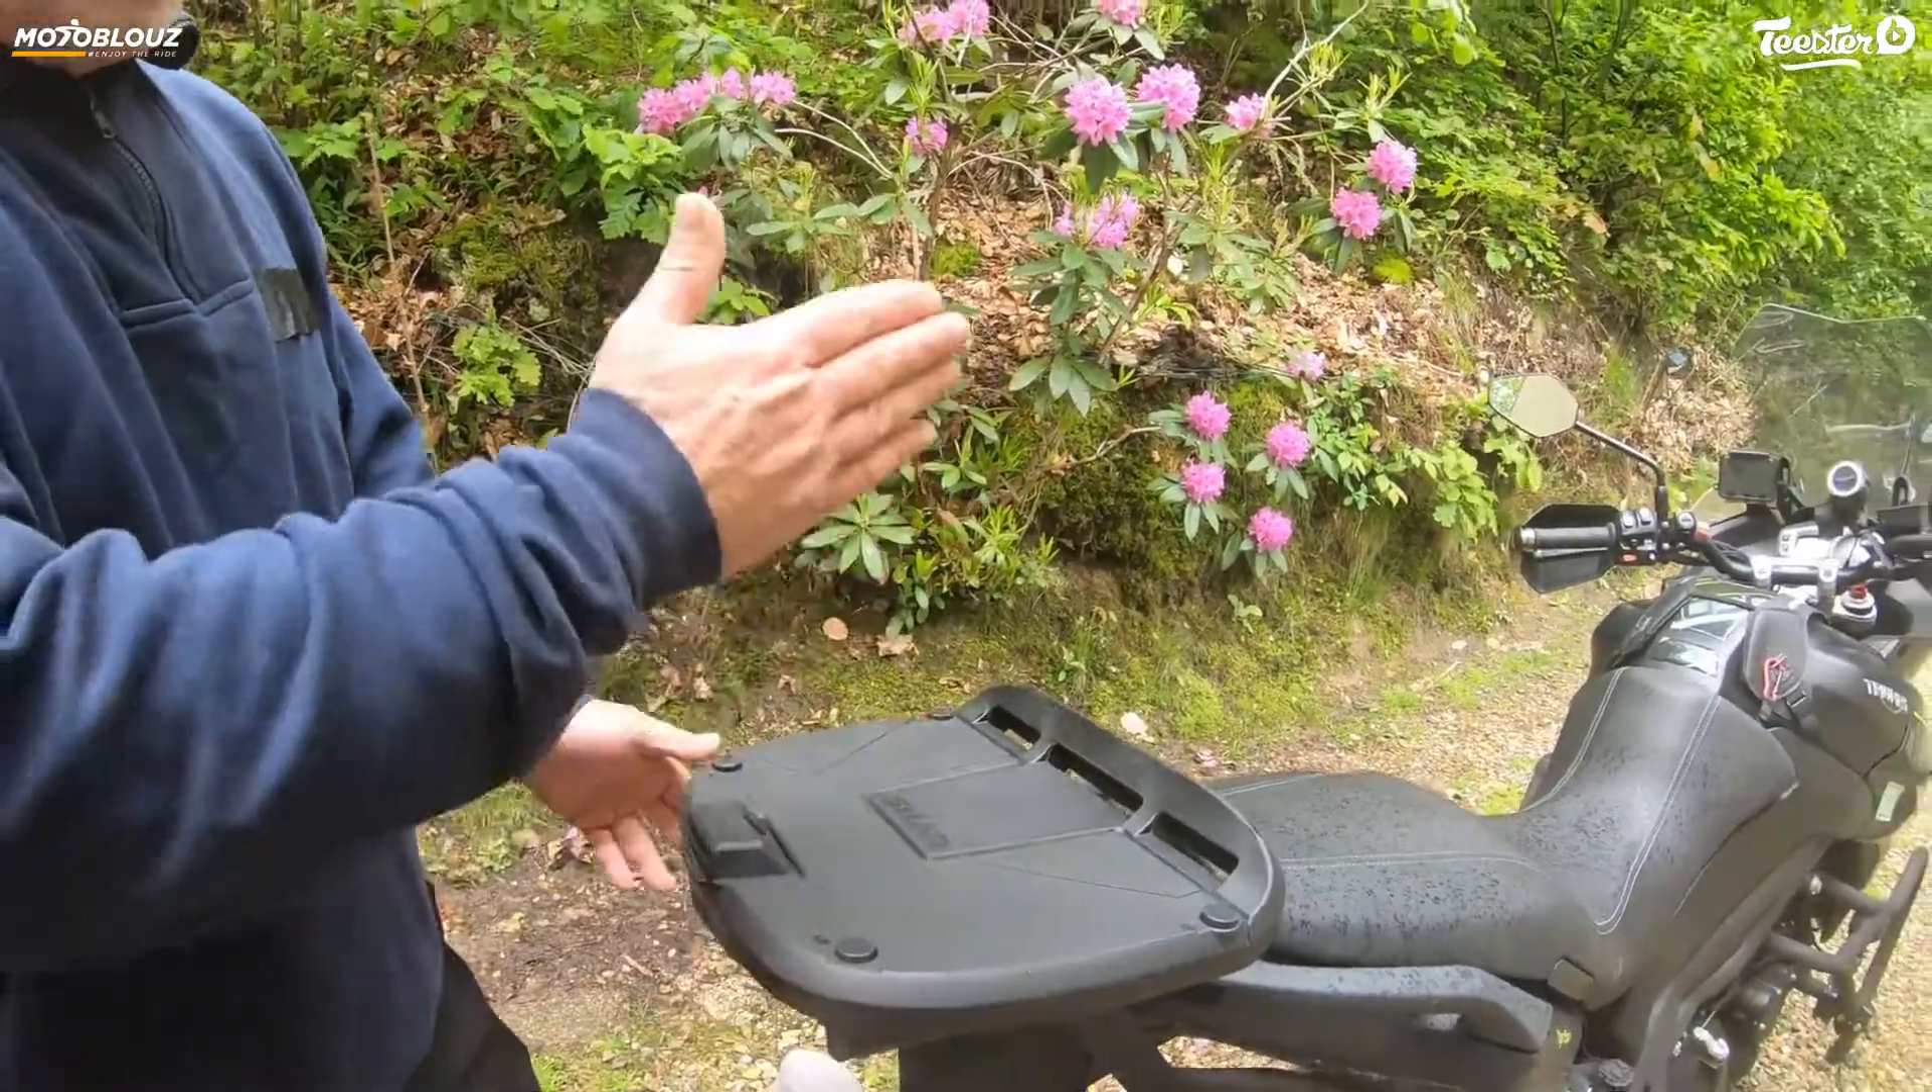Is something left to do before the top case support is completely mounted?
No.